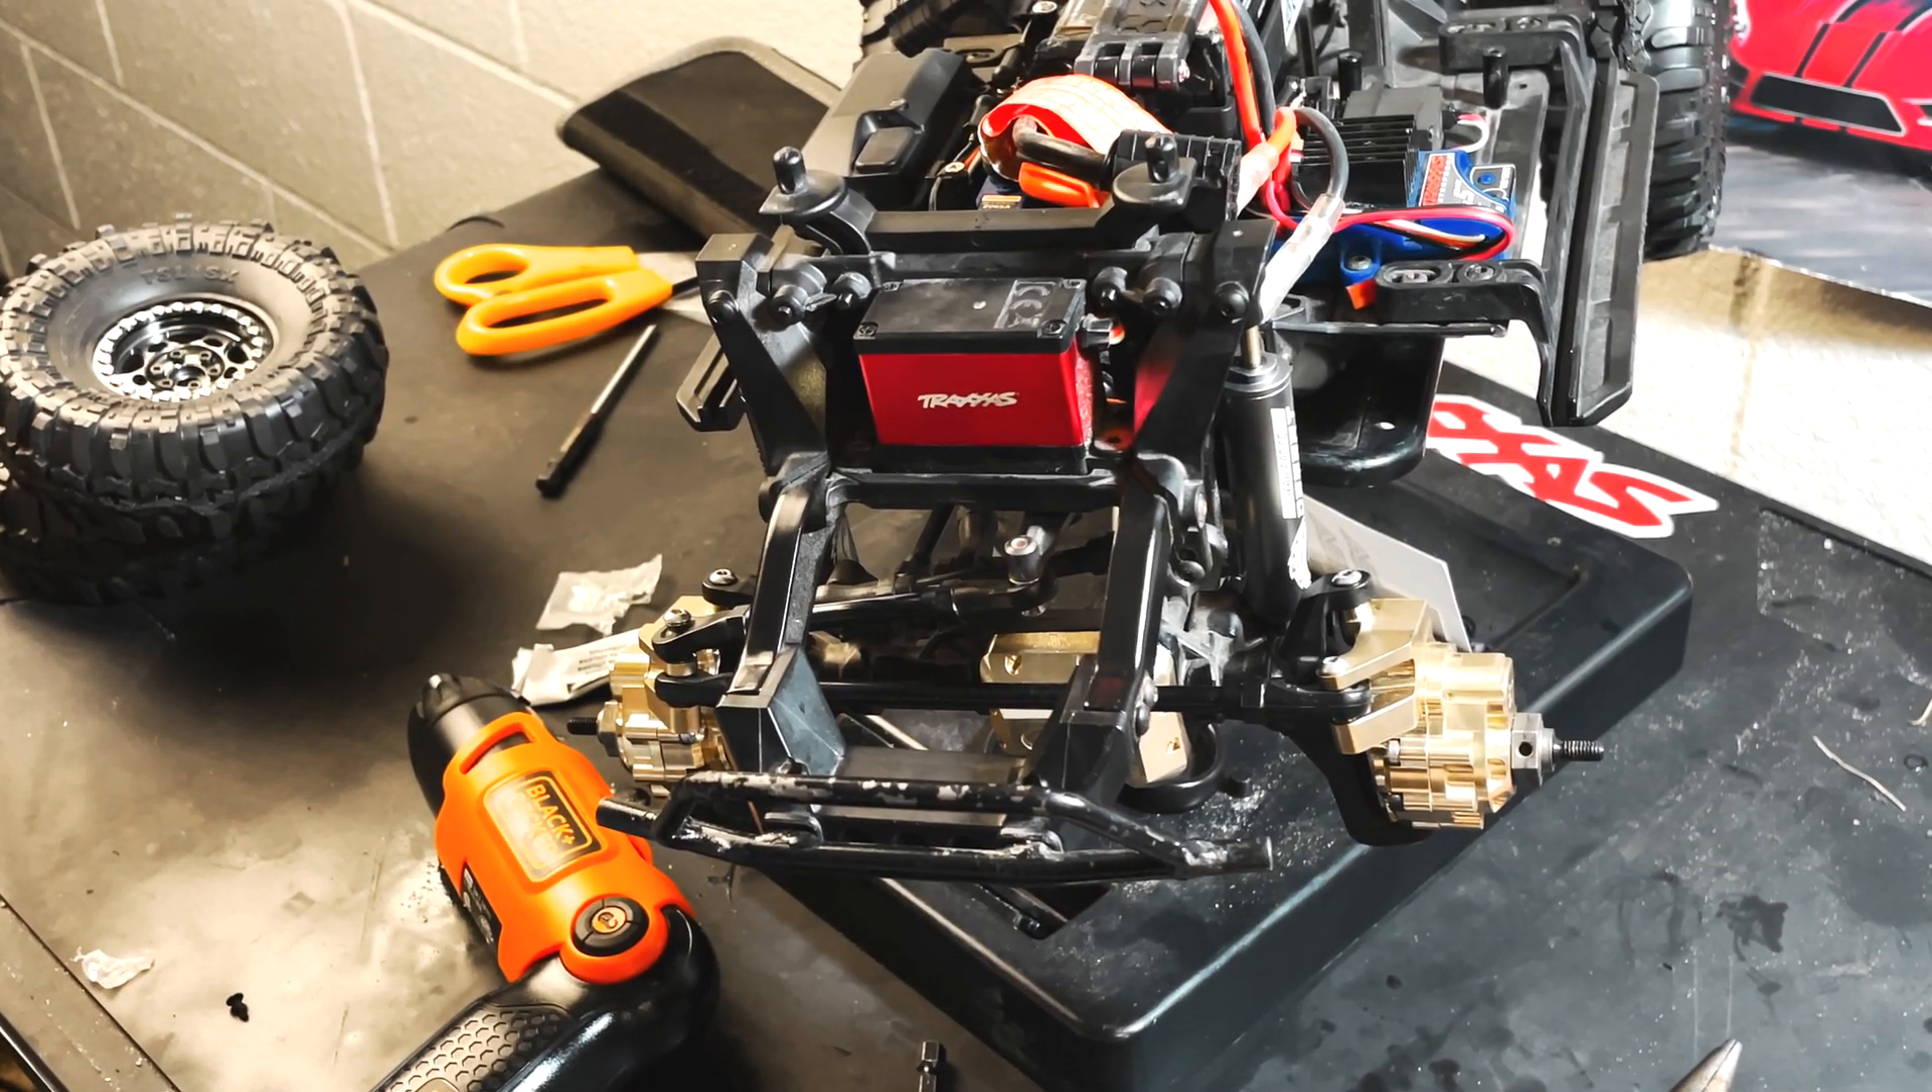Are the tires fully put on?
No.